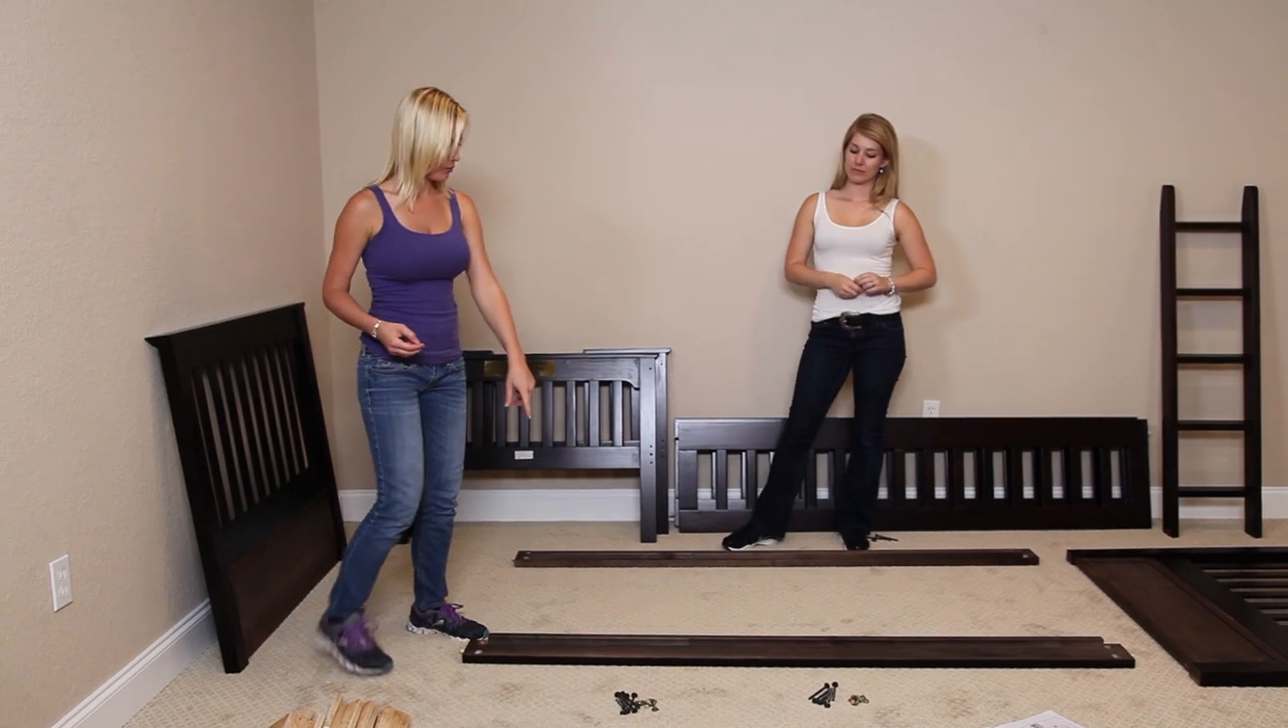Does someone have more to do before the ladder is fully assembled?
No.